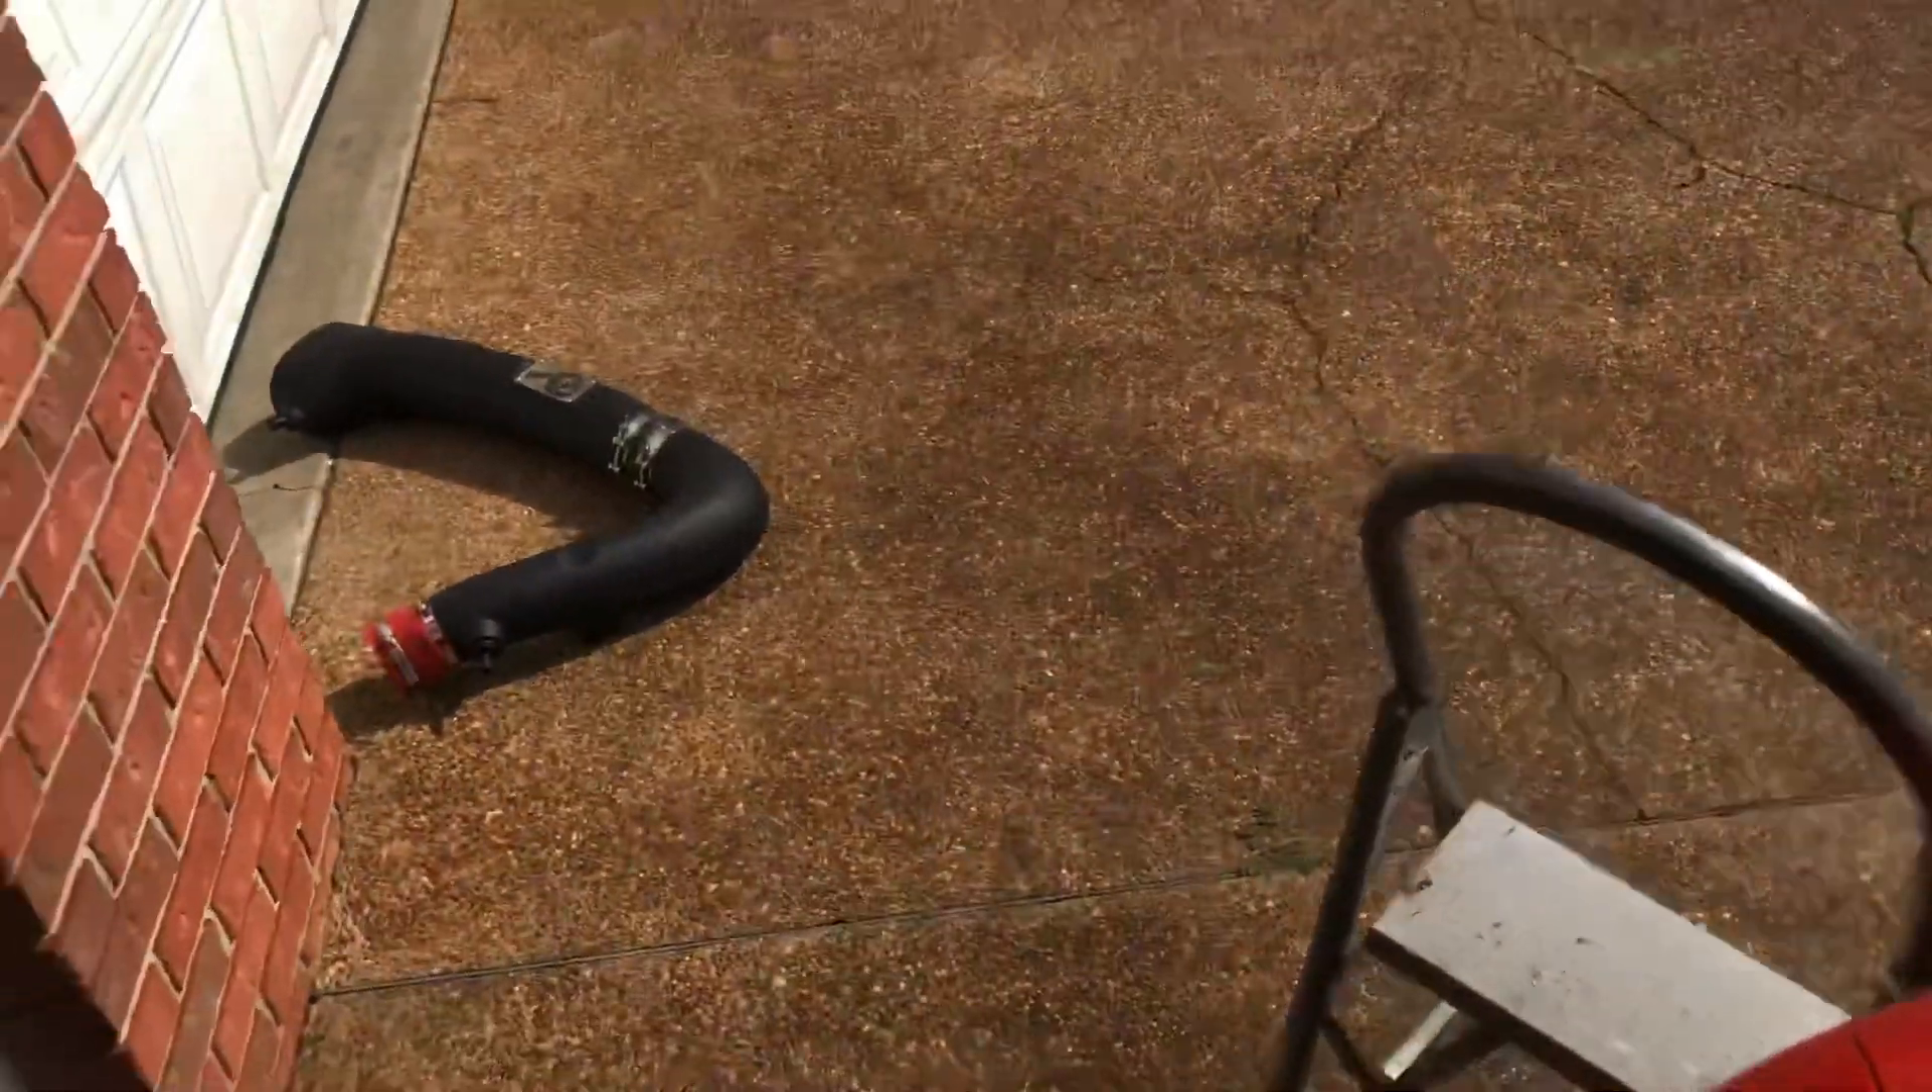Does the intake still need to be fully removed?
No.